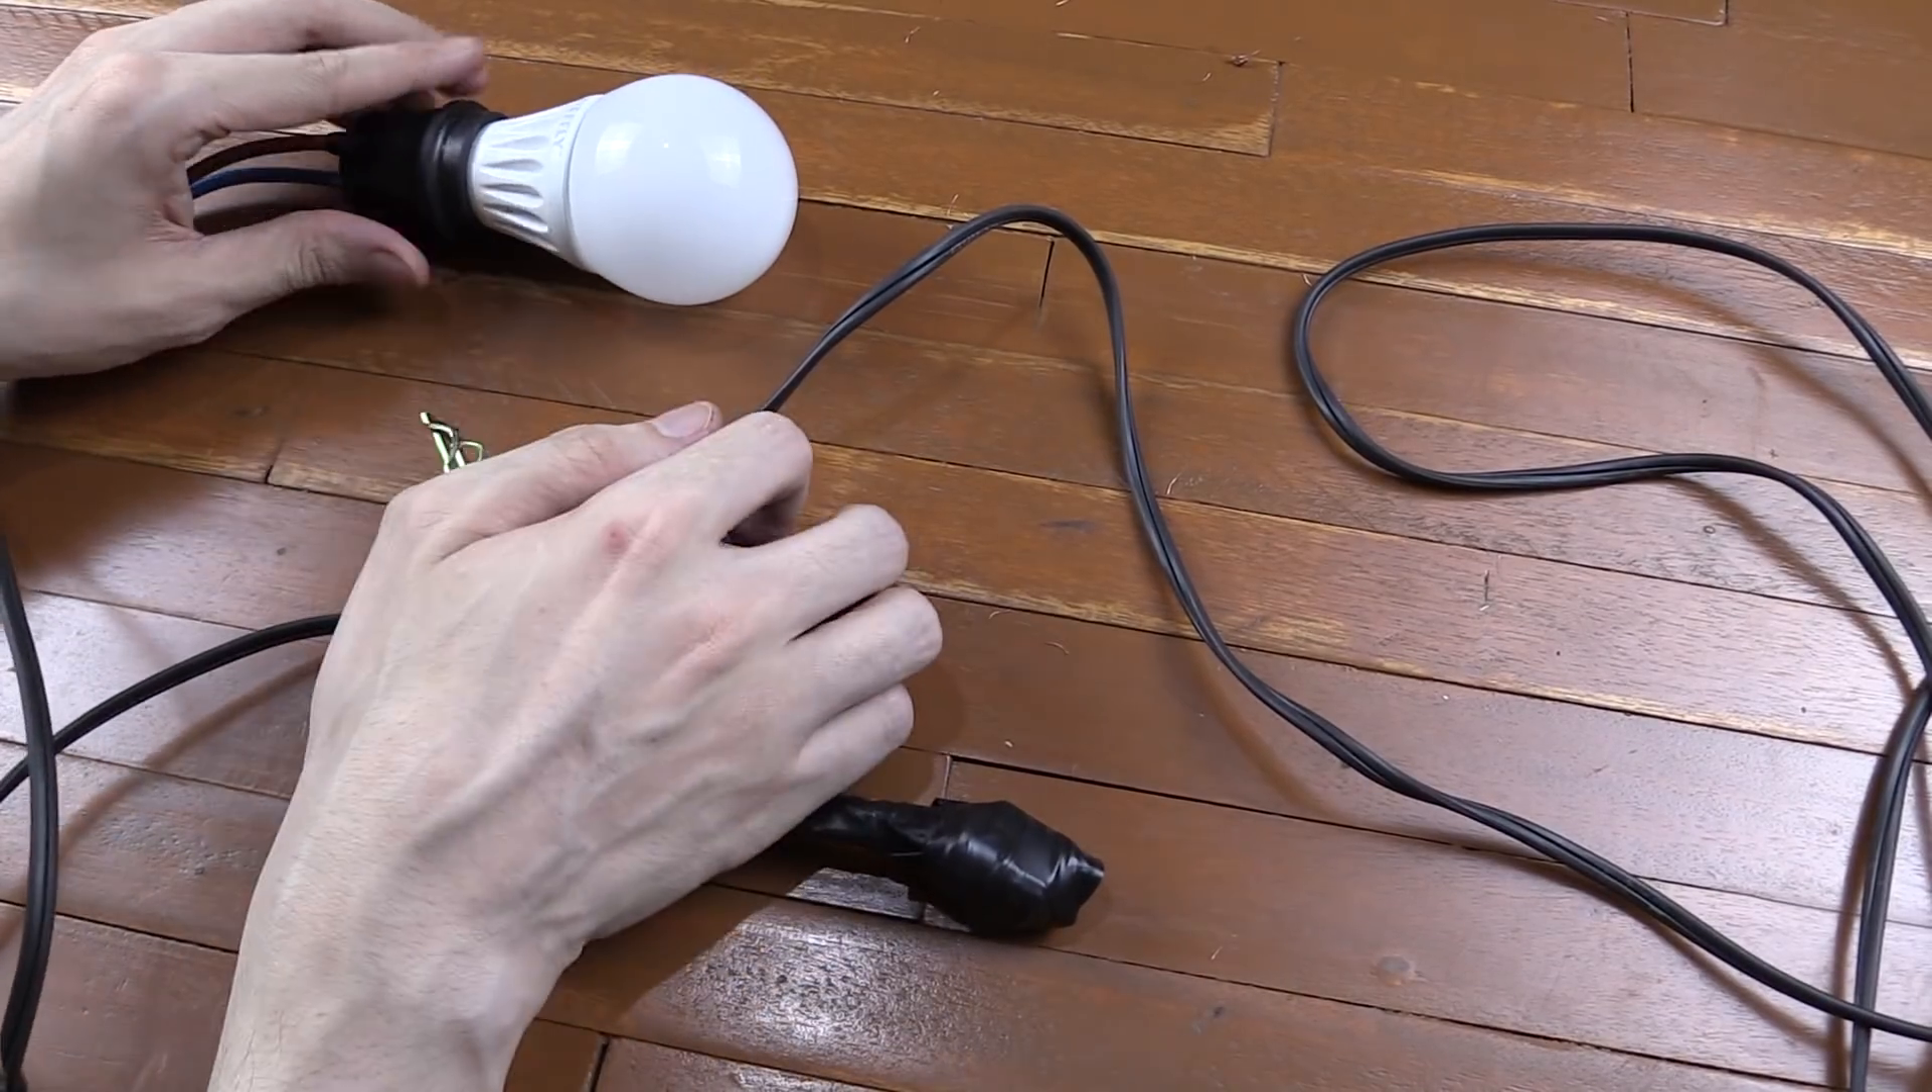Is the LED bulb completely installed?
Yes.